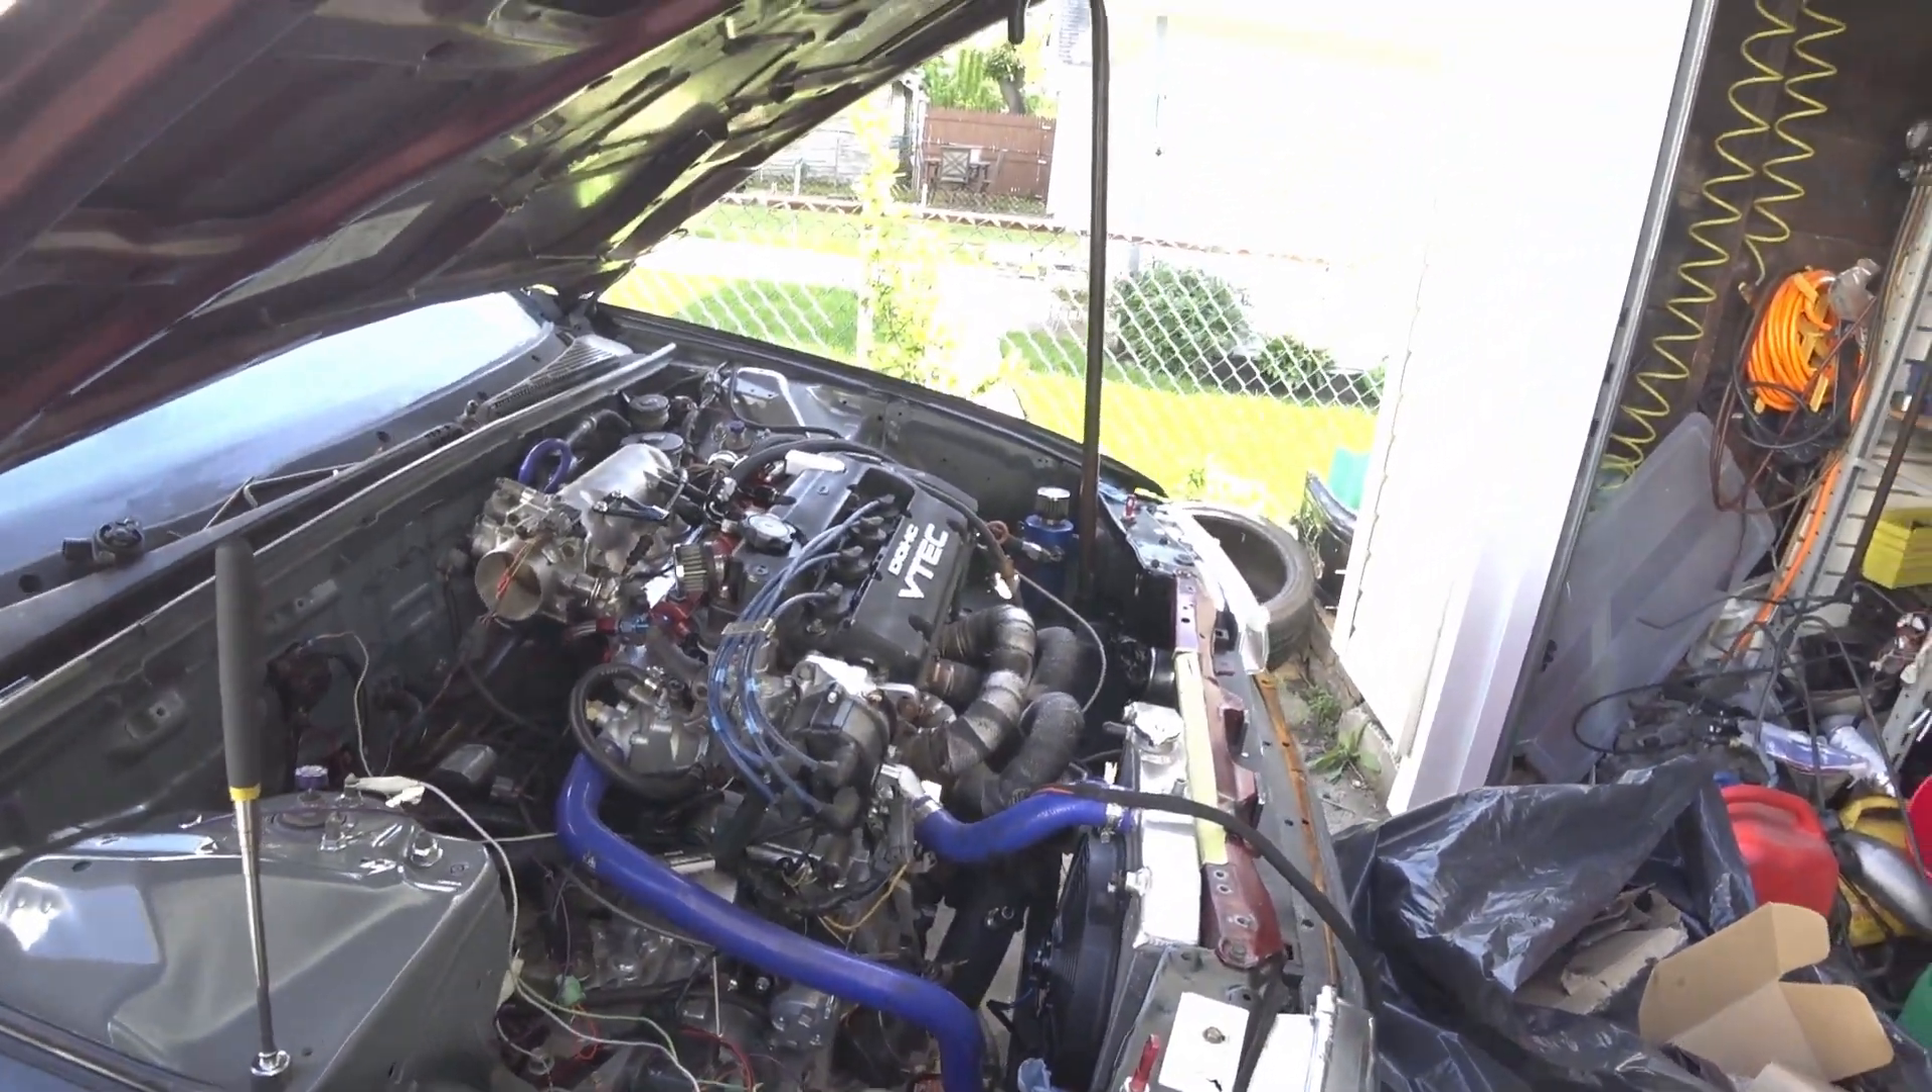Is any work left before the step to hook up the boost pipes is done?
Yes.